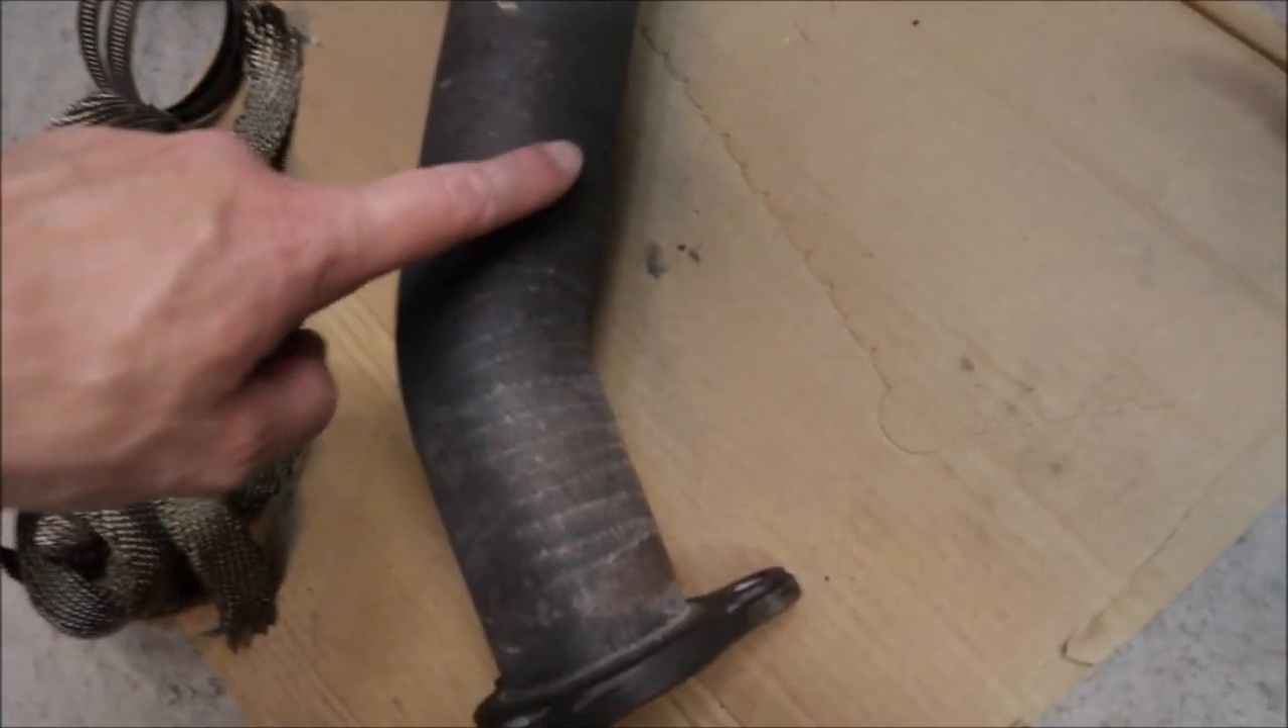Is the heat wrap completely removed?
Yes.